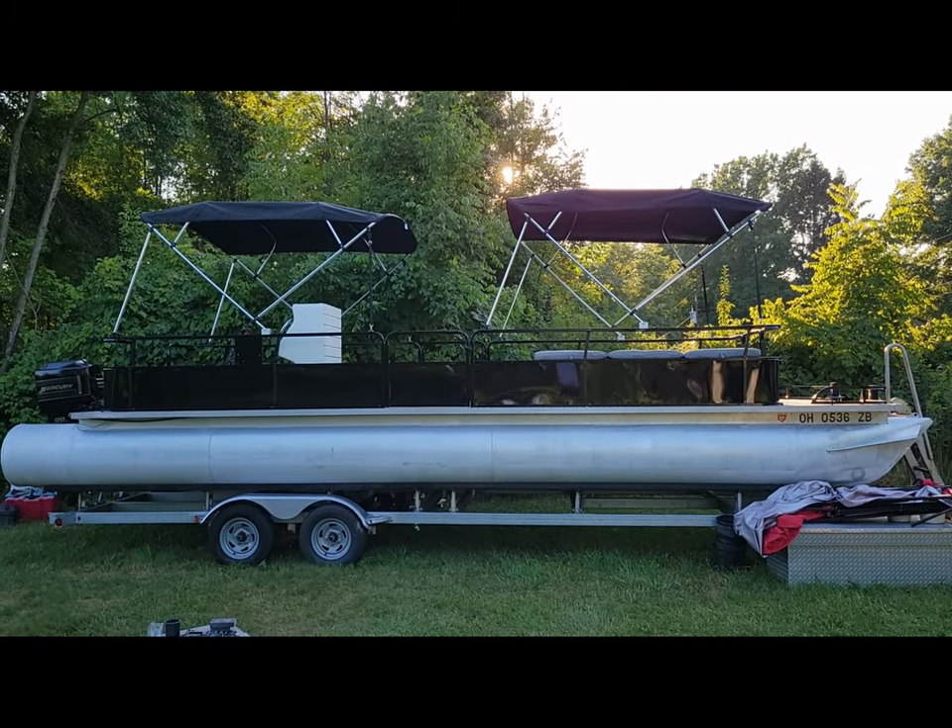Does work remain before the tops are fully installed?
No.